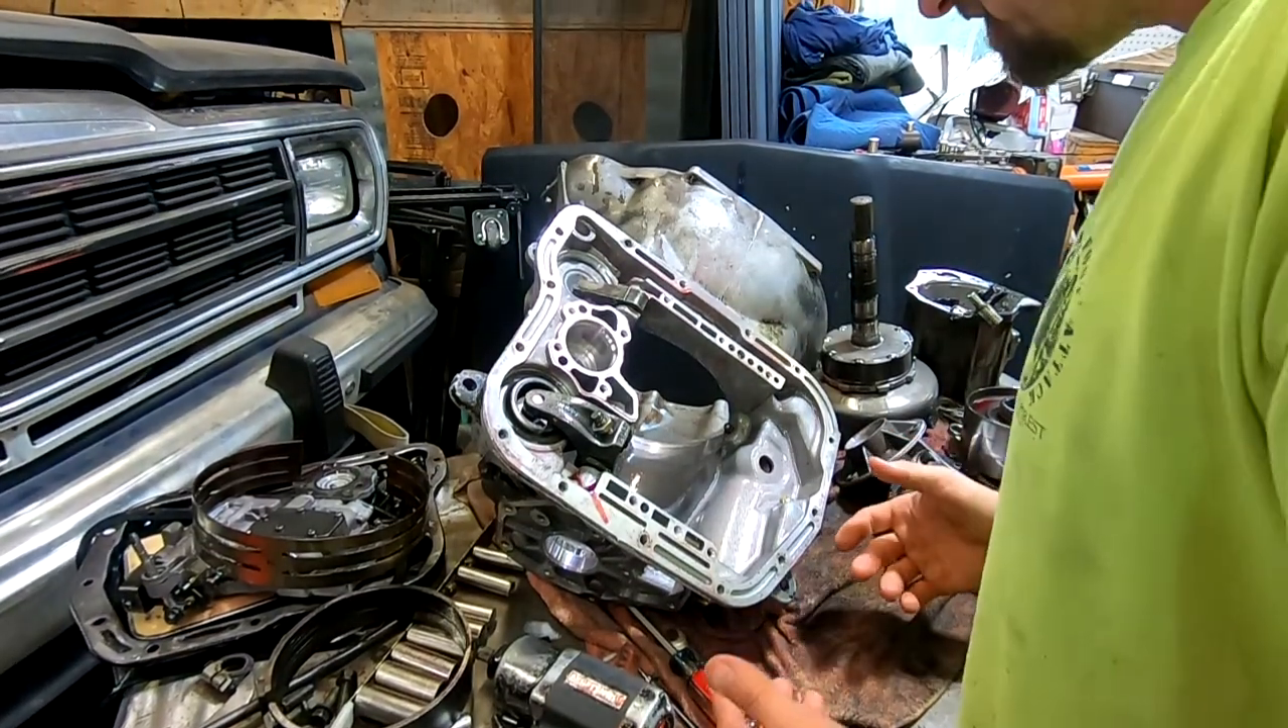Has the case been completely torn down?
No.